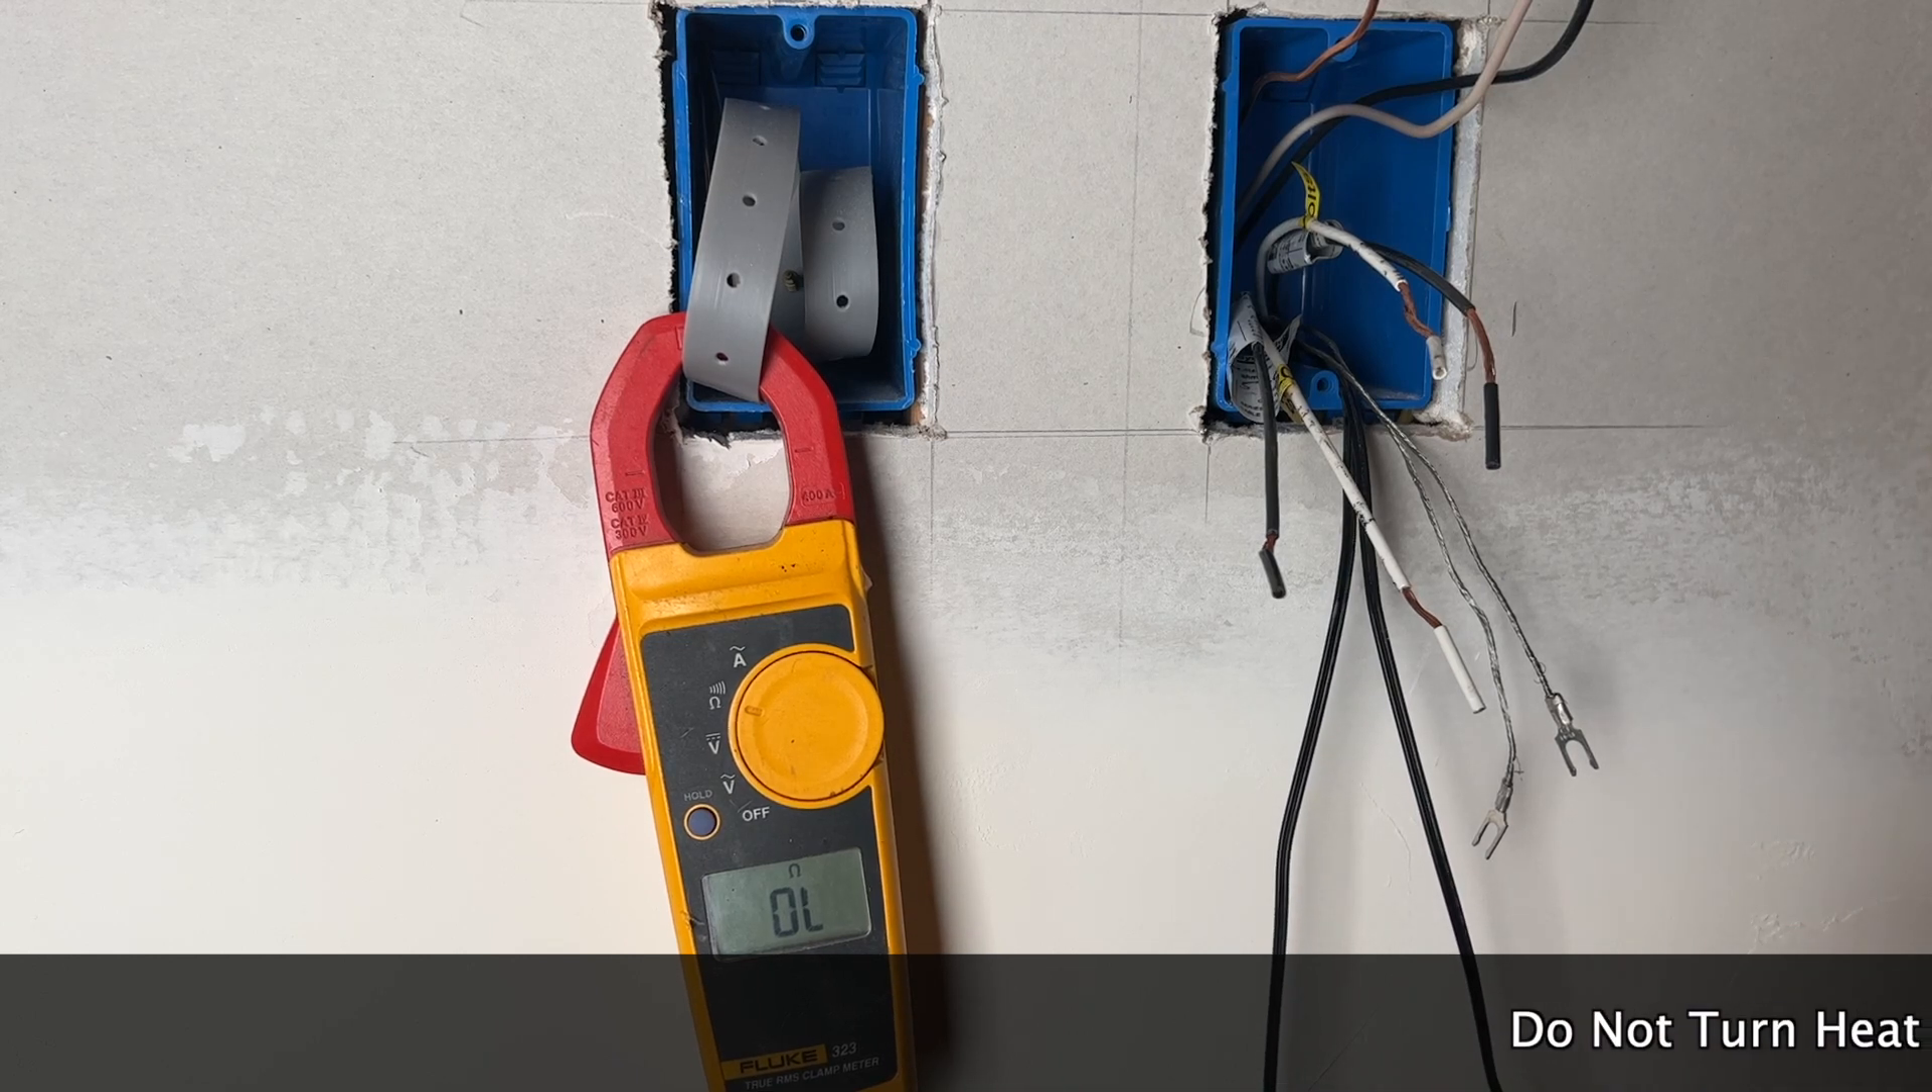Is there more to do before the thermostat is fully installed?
Yes.